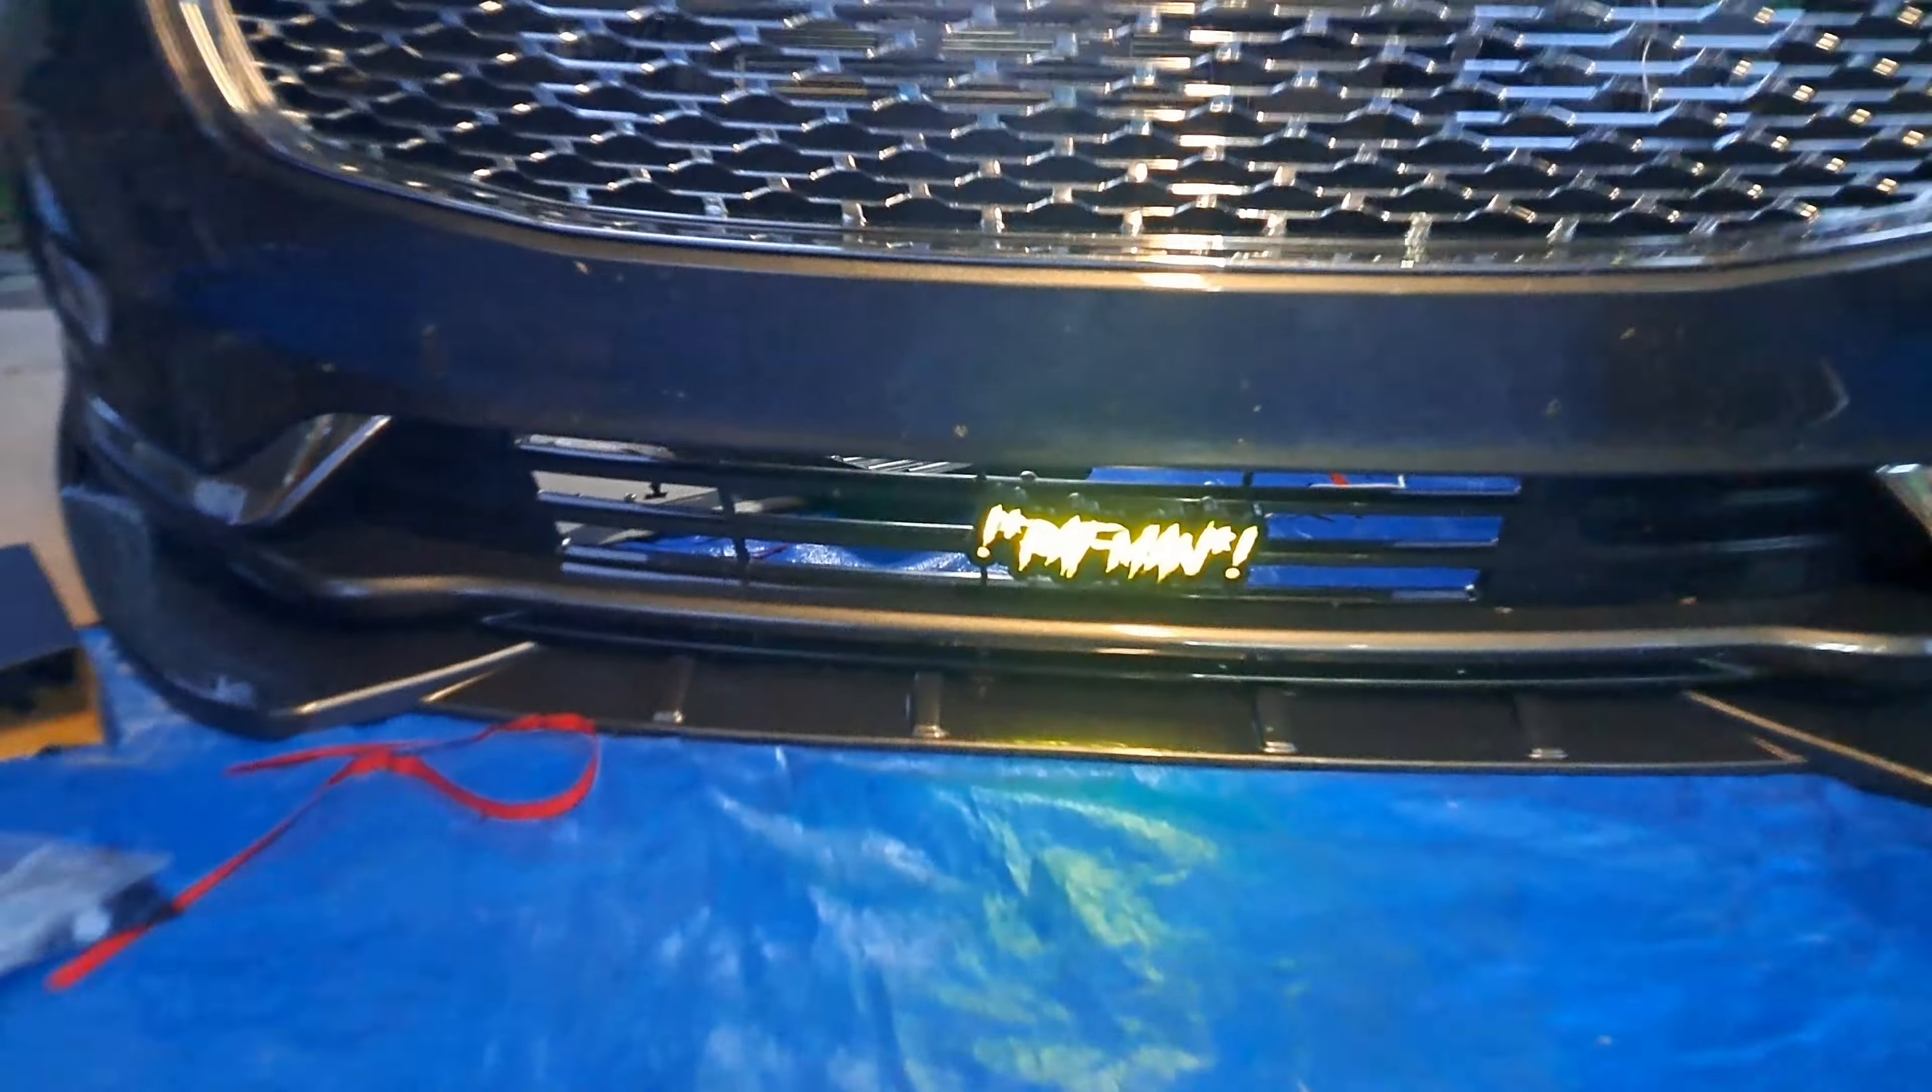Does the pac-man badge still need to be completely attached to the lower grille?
No.